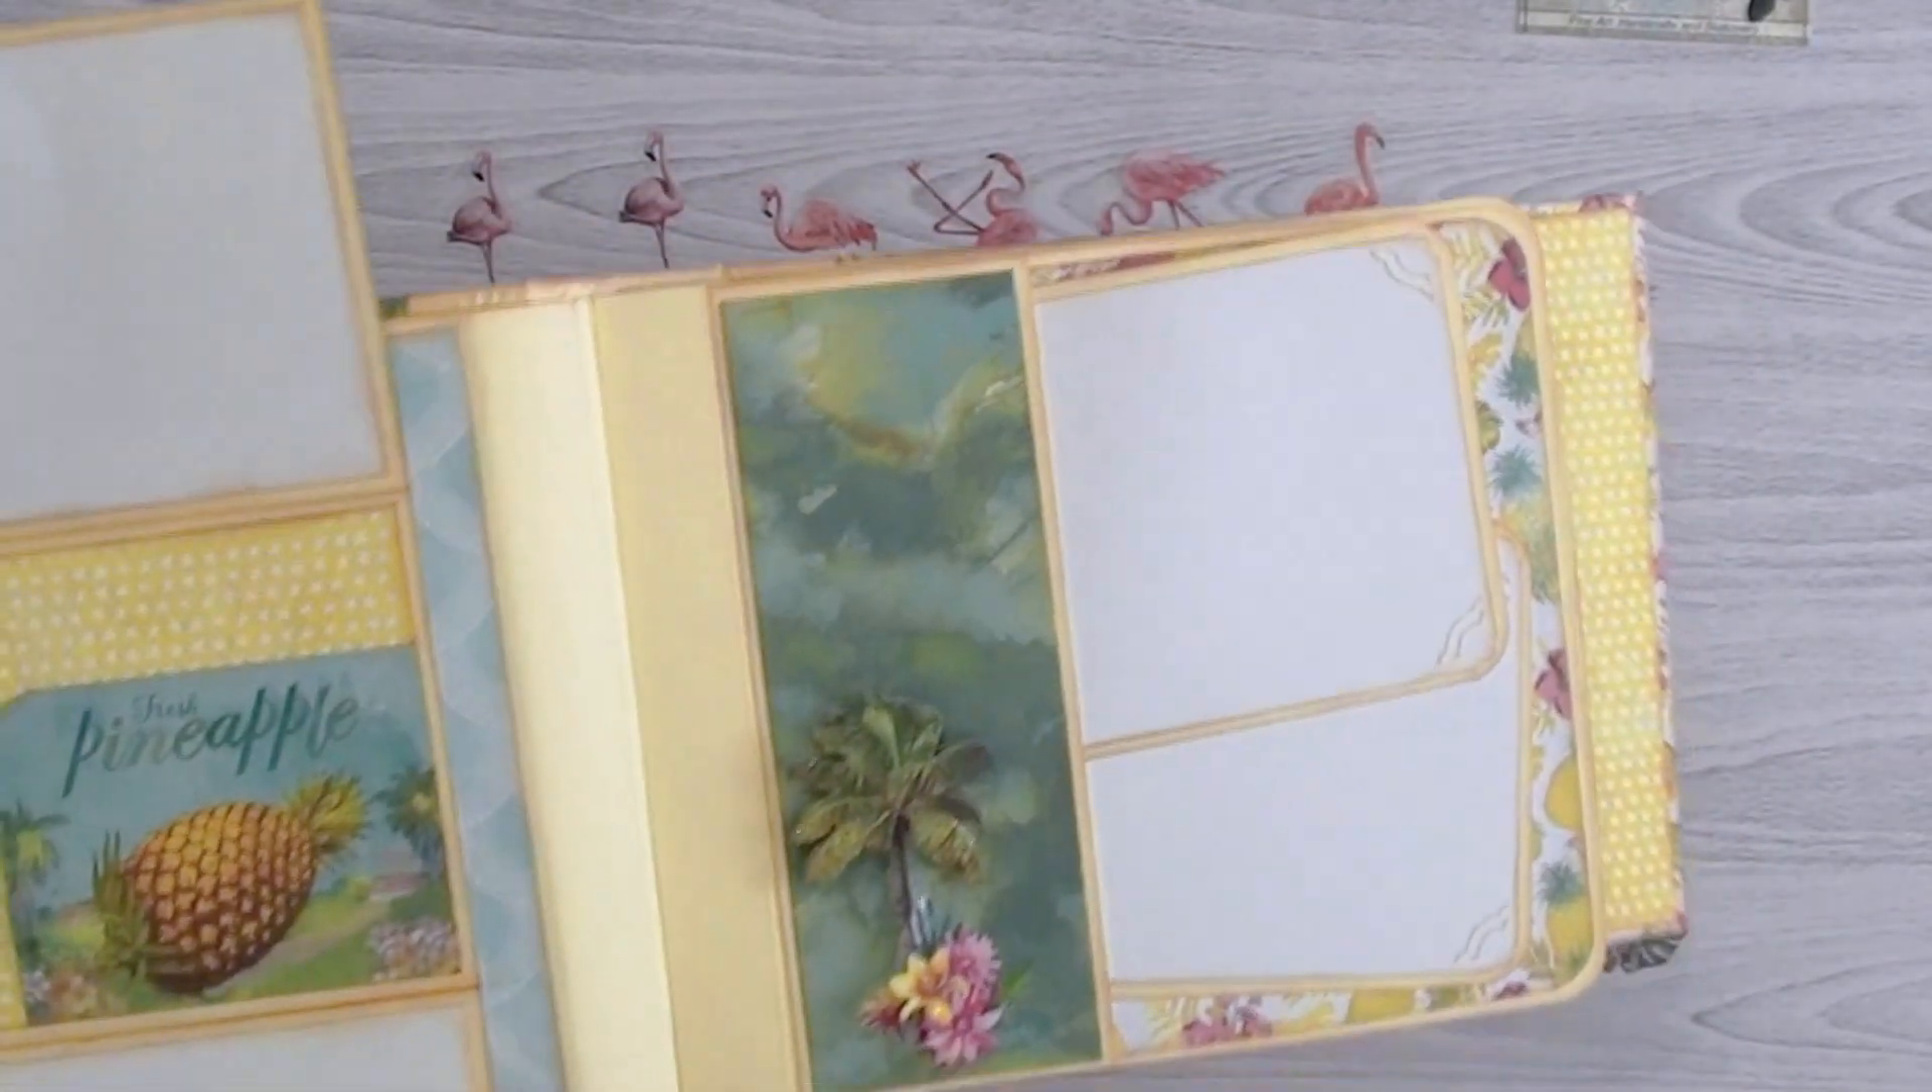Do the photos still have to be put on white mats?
Yes.